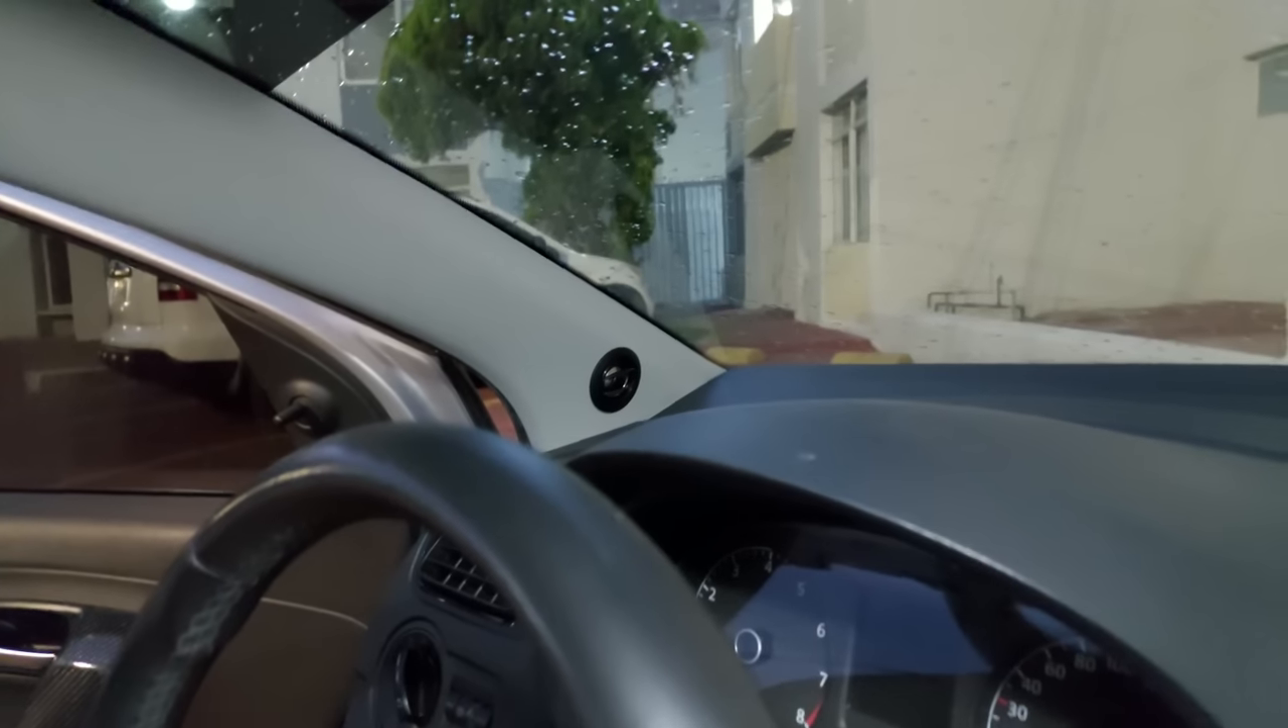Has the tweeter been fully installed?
Yes.